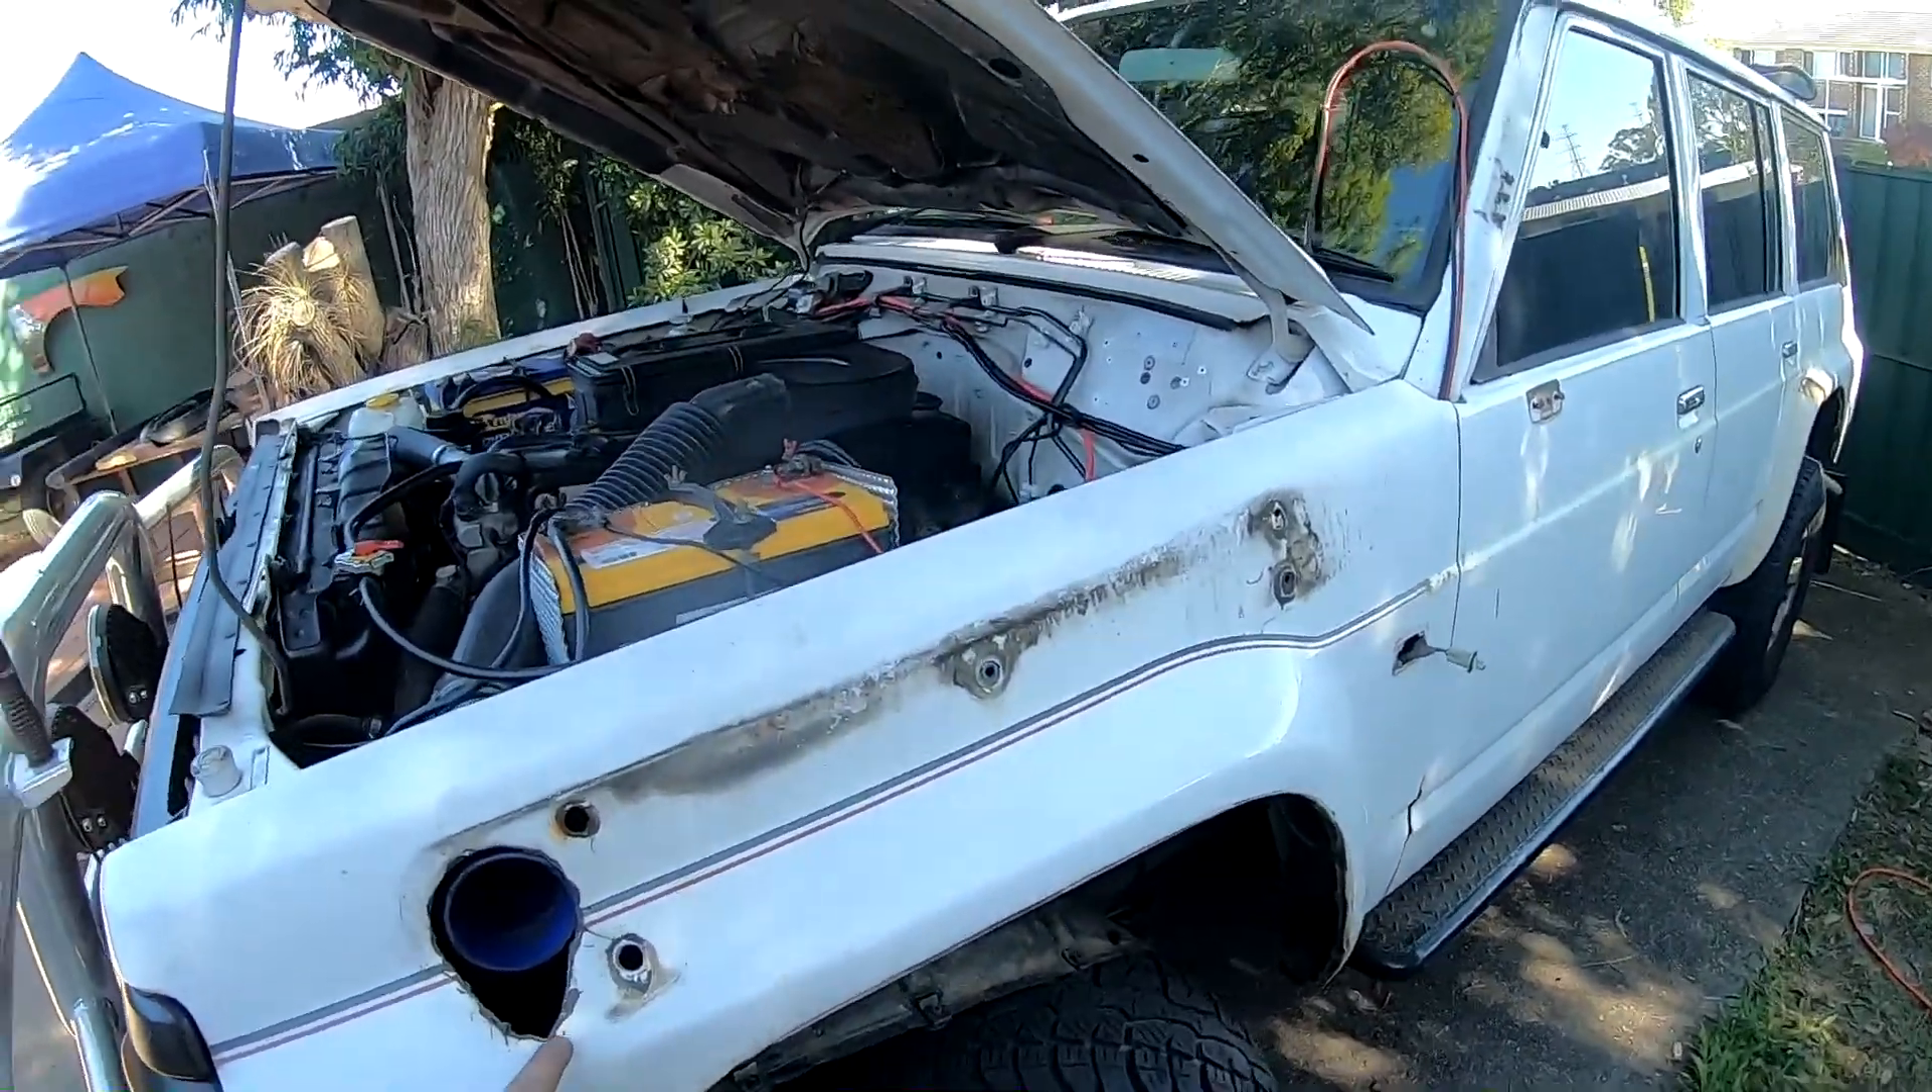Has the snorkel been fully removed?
Yes.